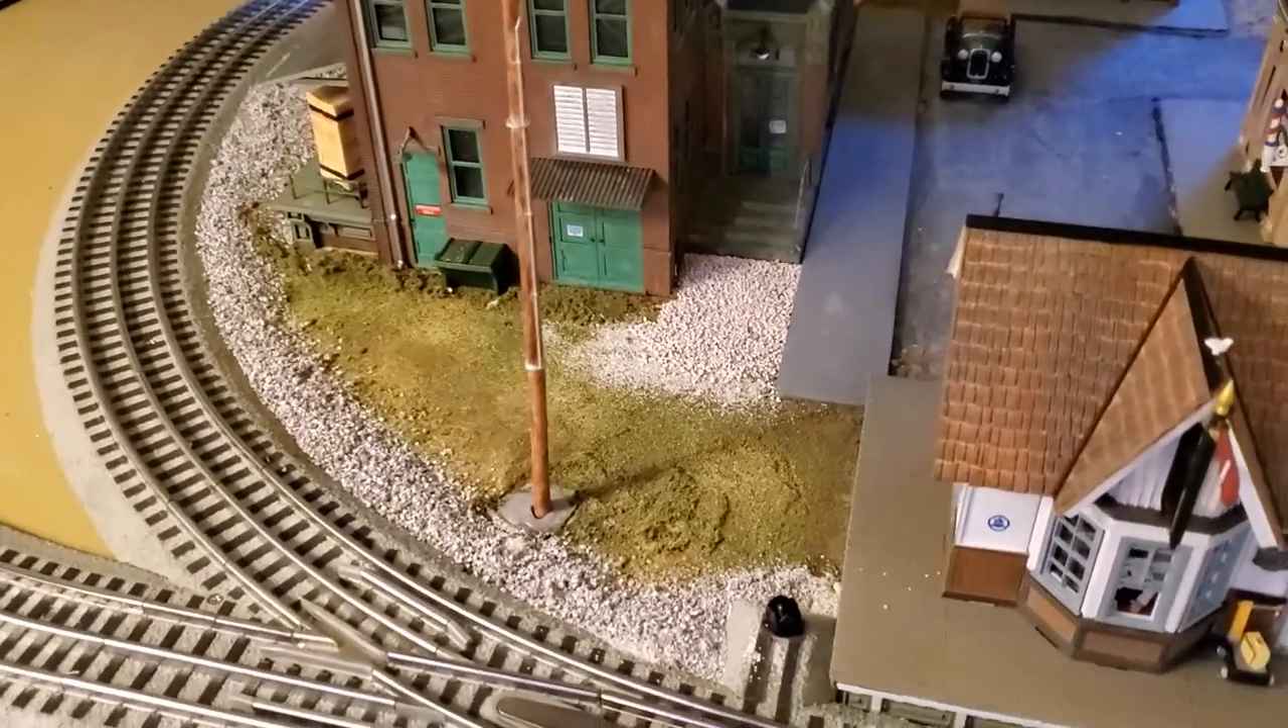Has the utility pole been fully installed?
Yes.